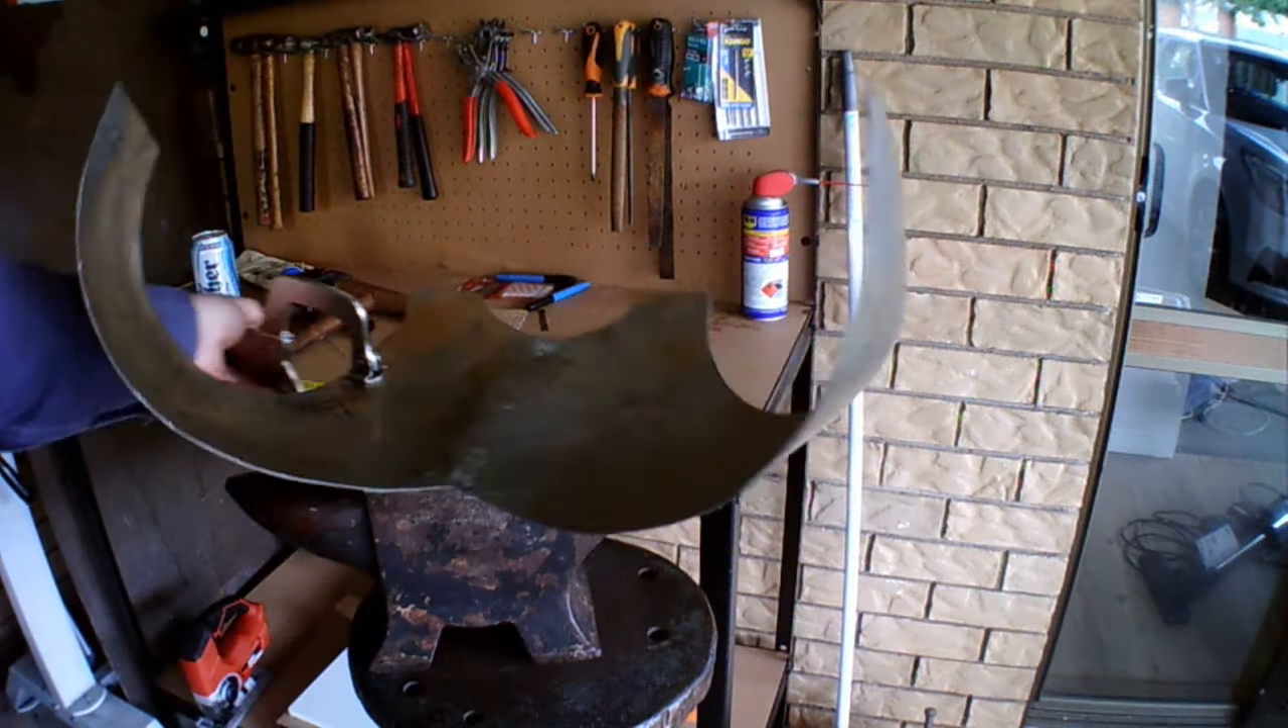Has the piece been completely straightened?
No.